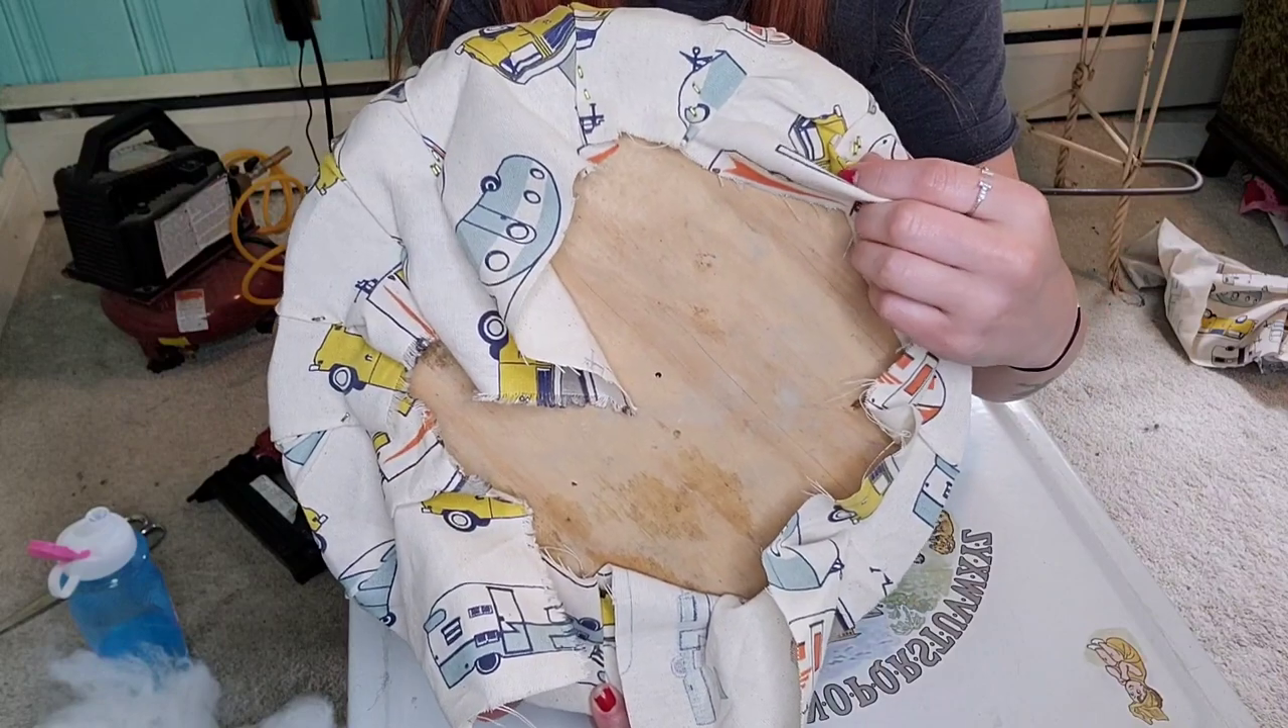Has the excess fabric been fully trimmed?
No.